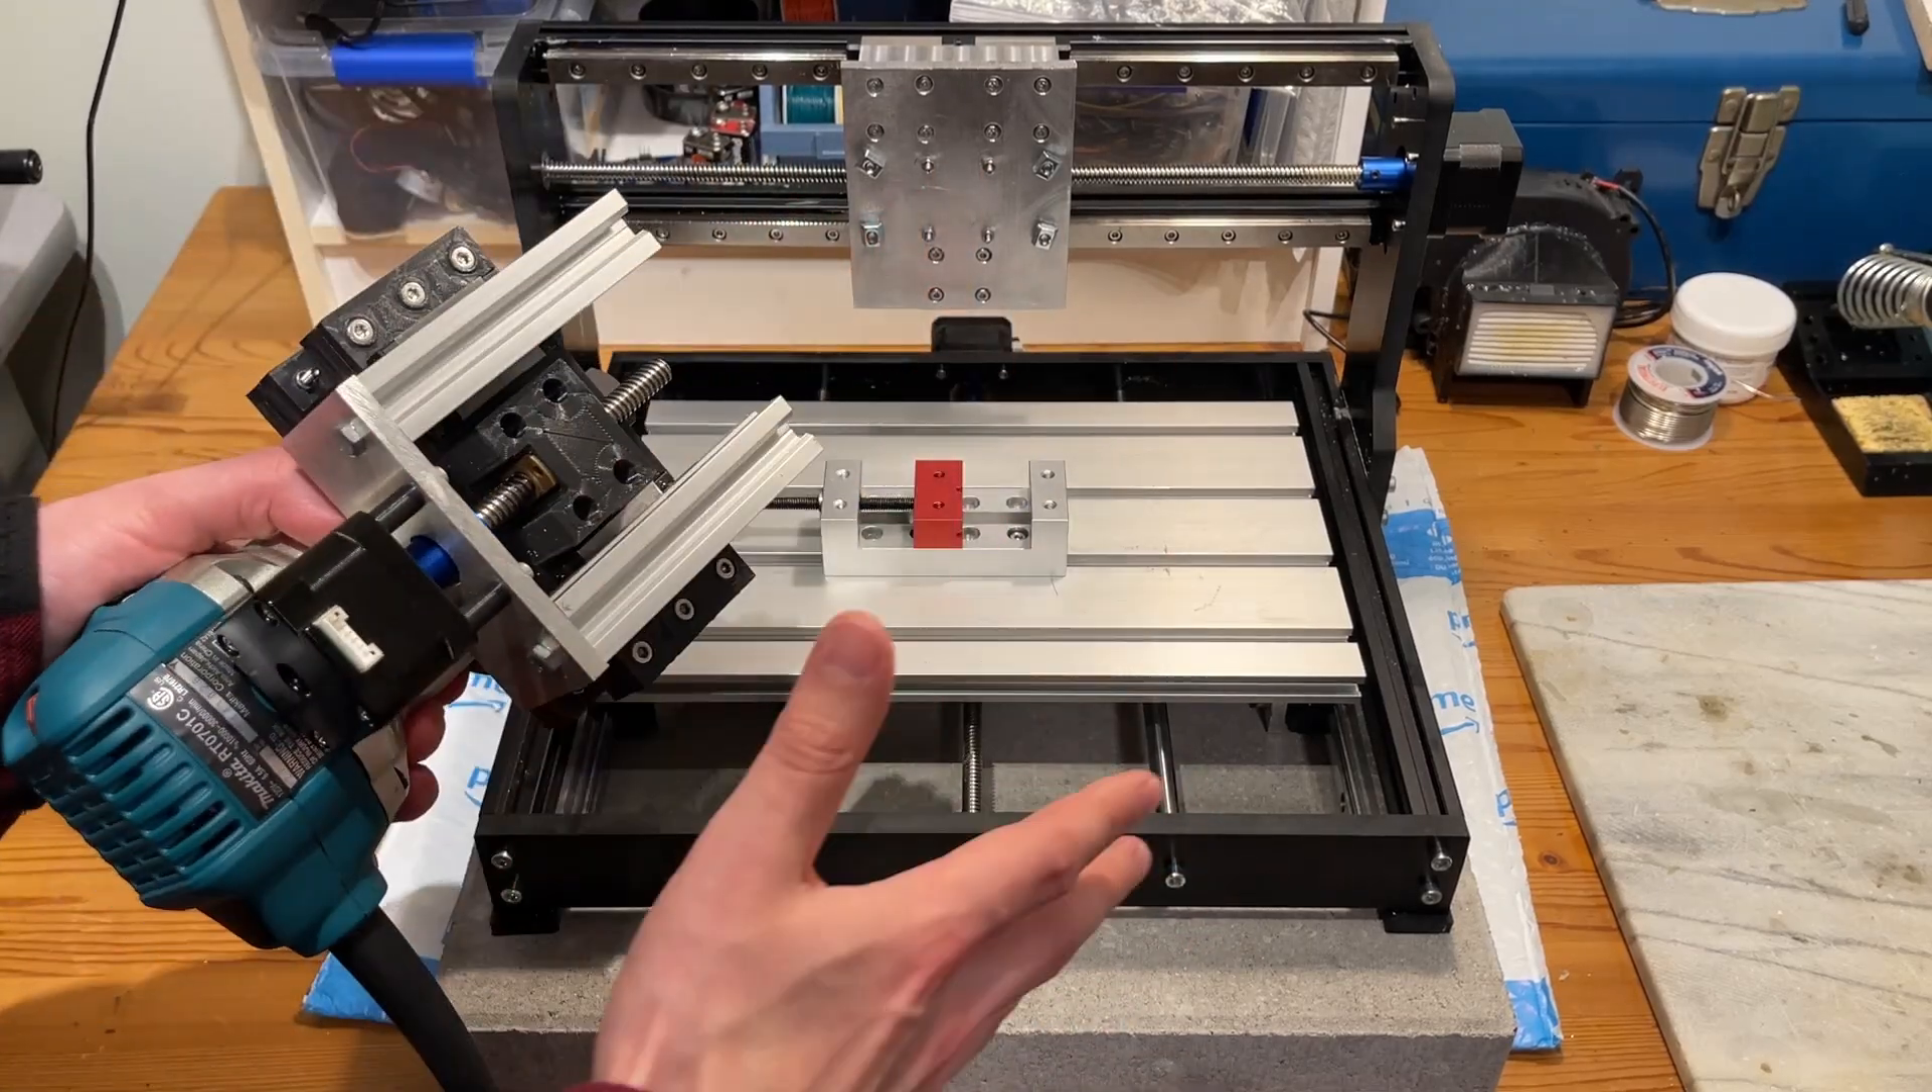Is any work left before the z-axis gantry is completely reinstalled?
Yes.